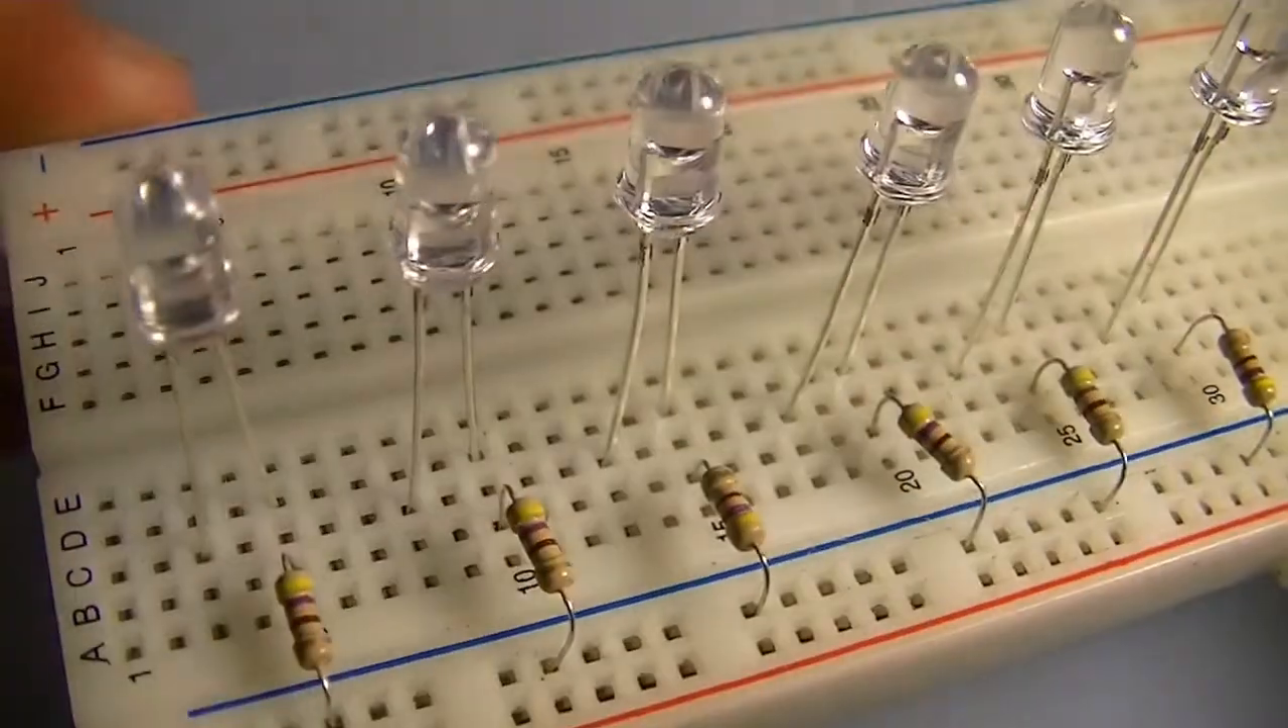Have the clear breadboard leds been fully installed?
Yes.